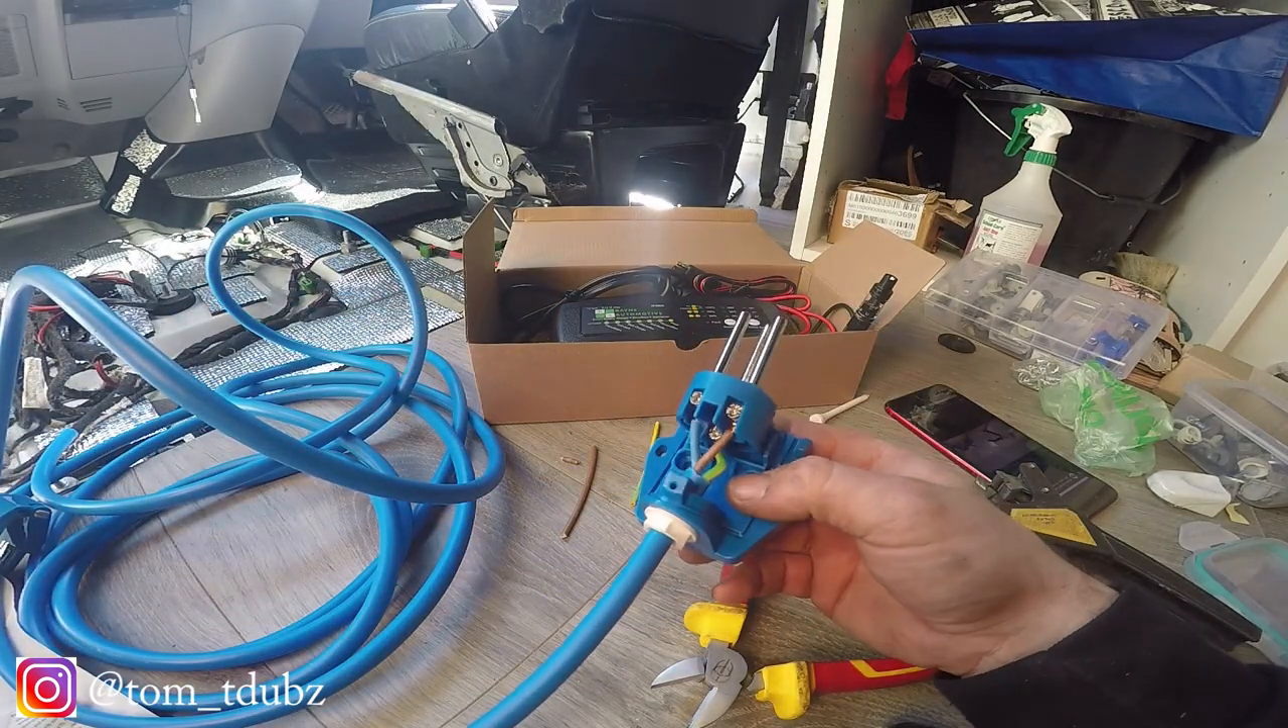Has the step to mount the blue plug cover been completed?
No.